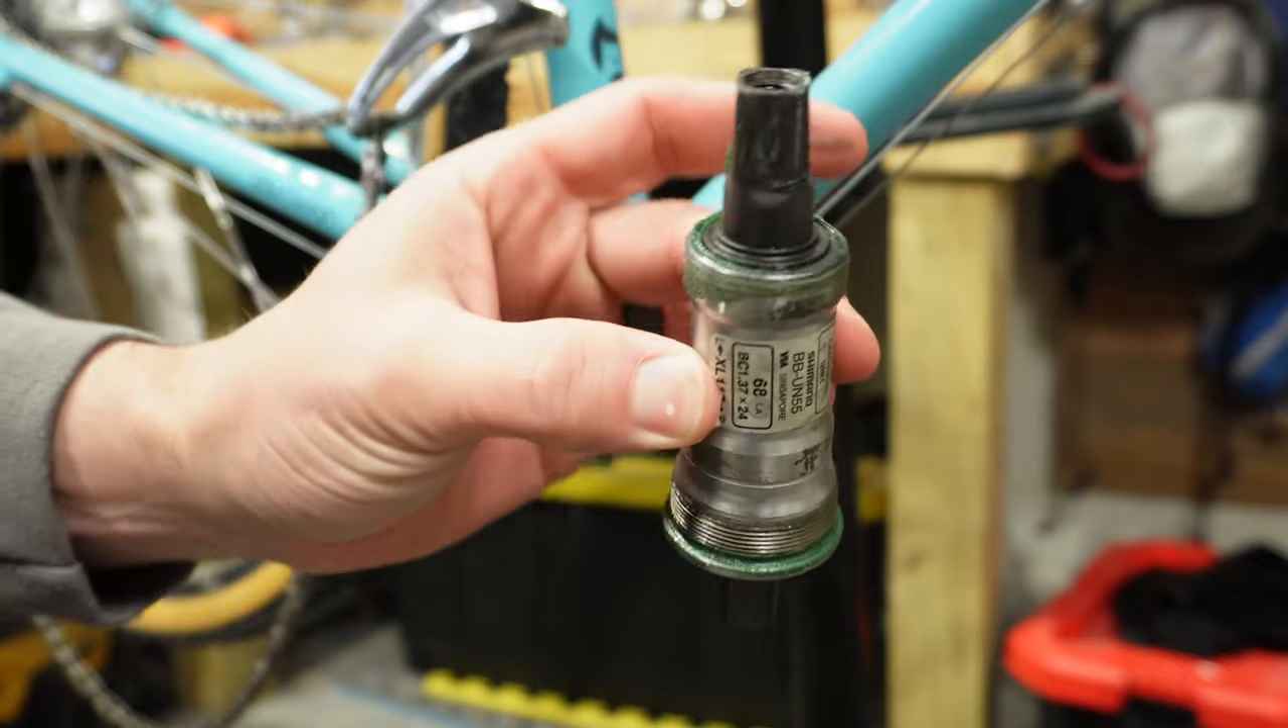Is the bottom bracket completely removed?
Yes.